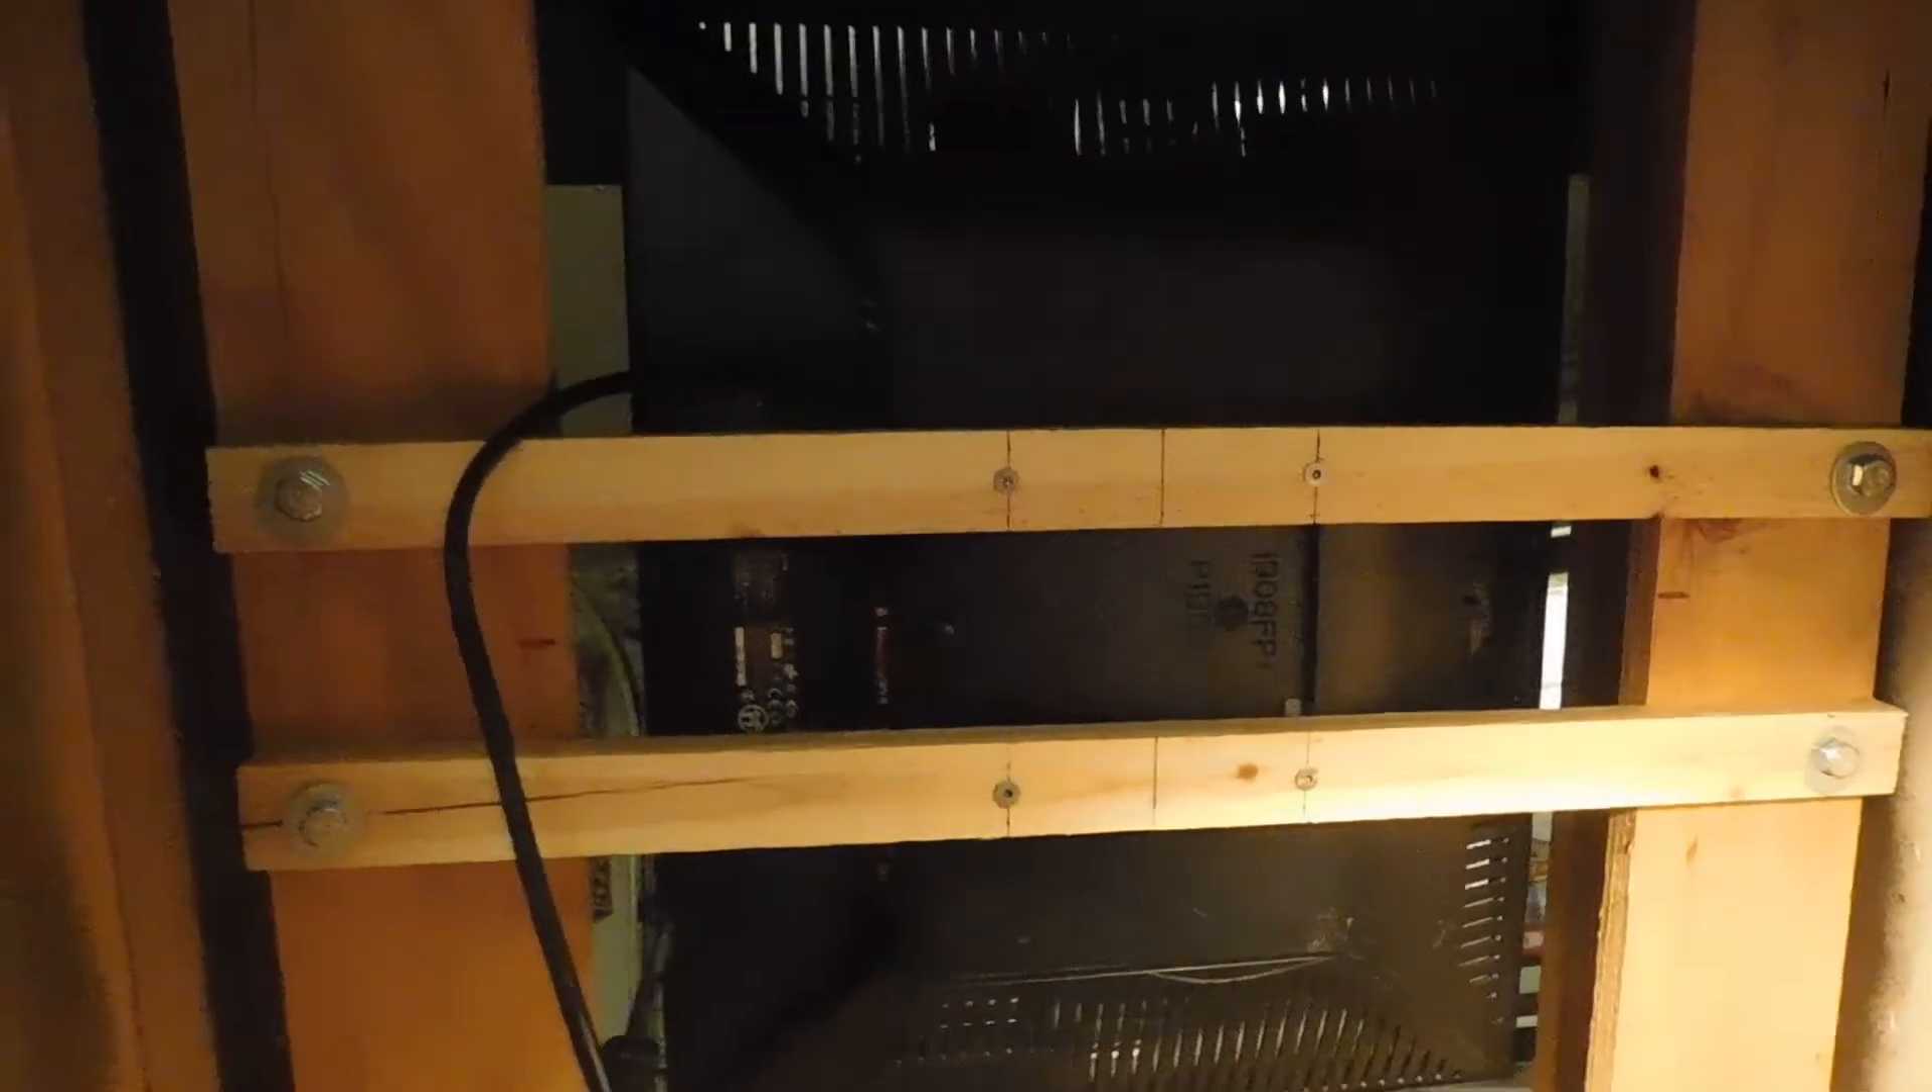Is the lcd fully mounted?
Yes.